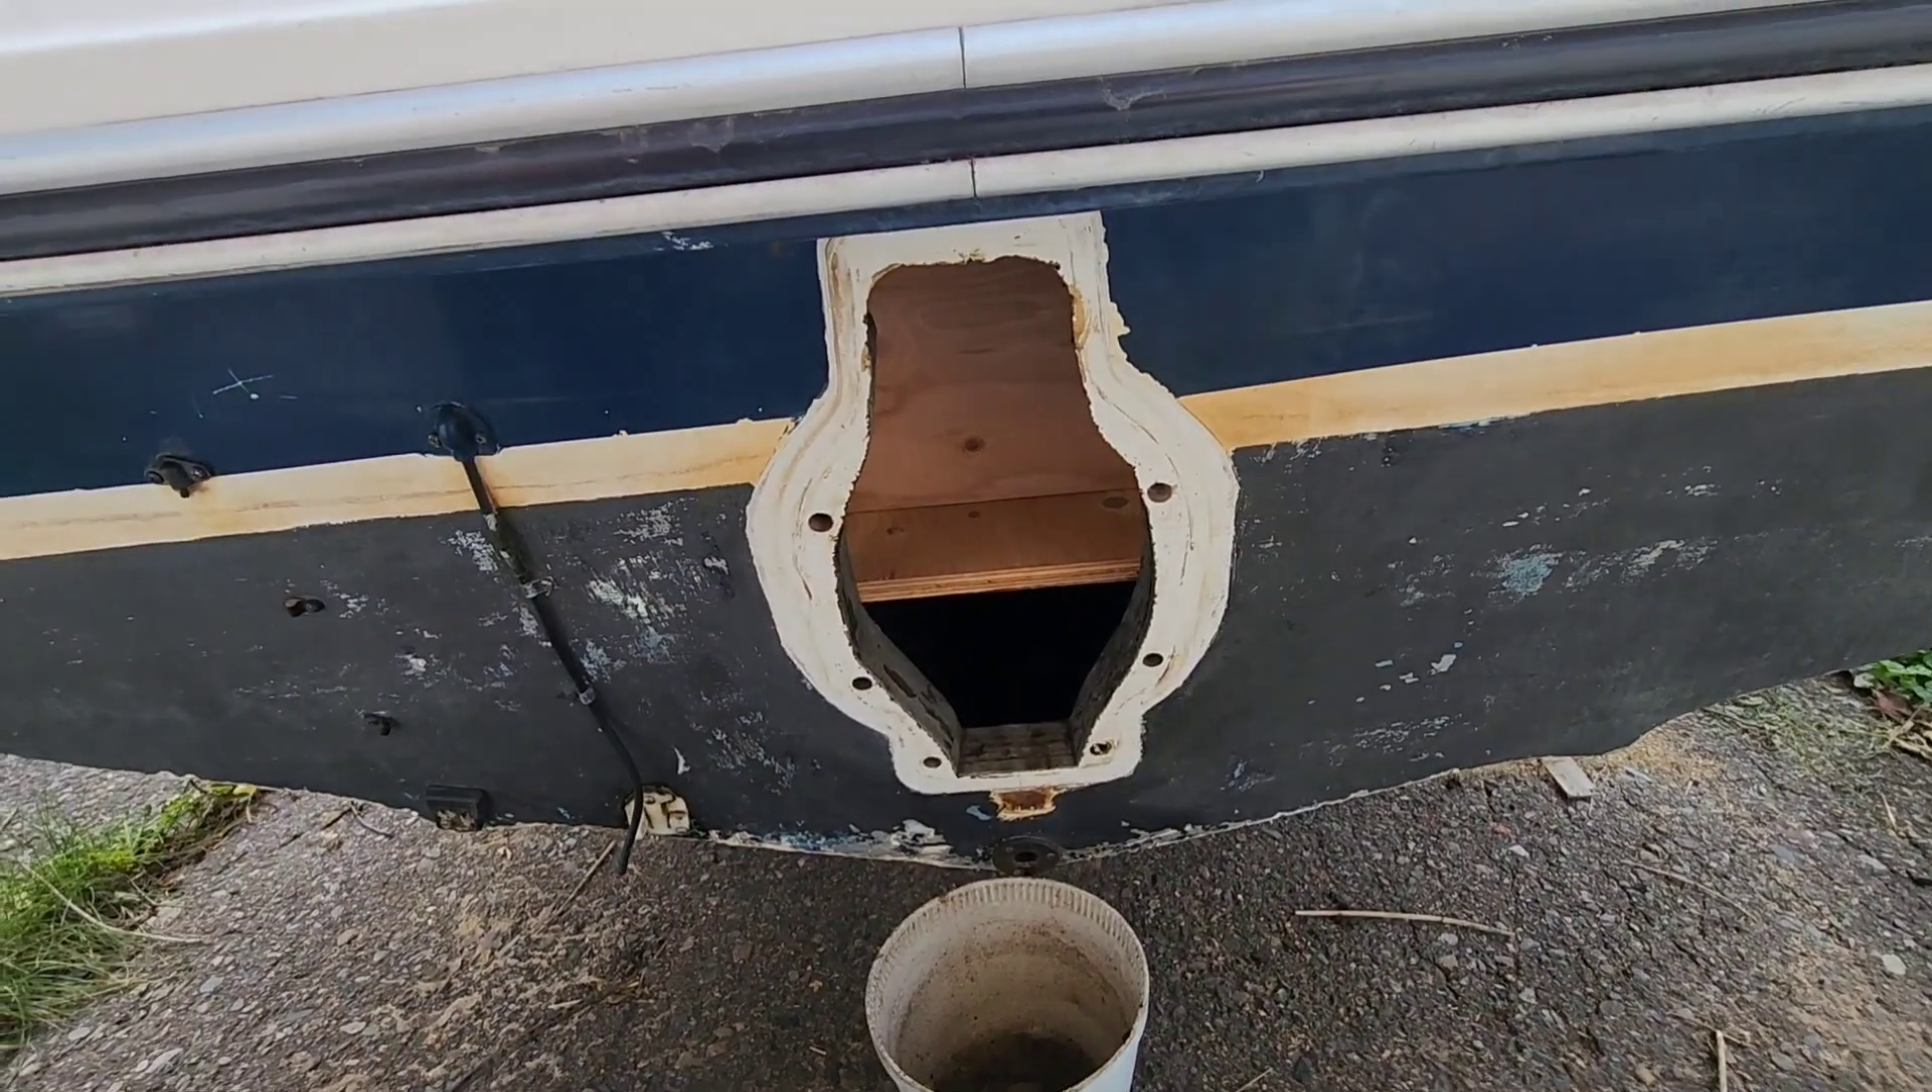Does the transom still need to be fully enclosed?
Yes.